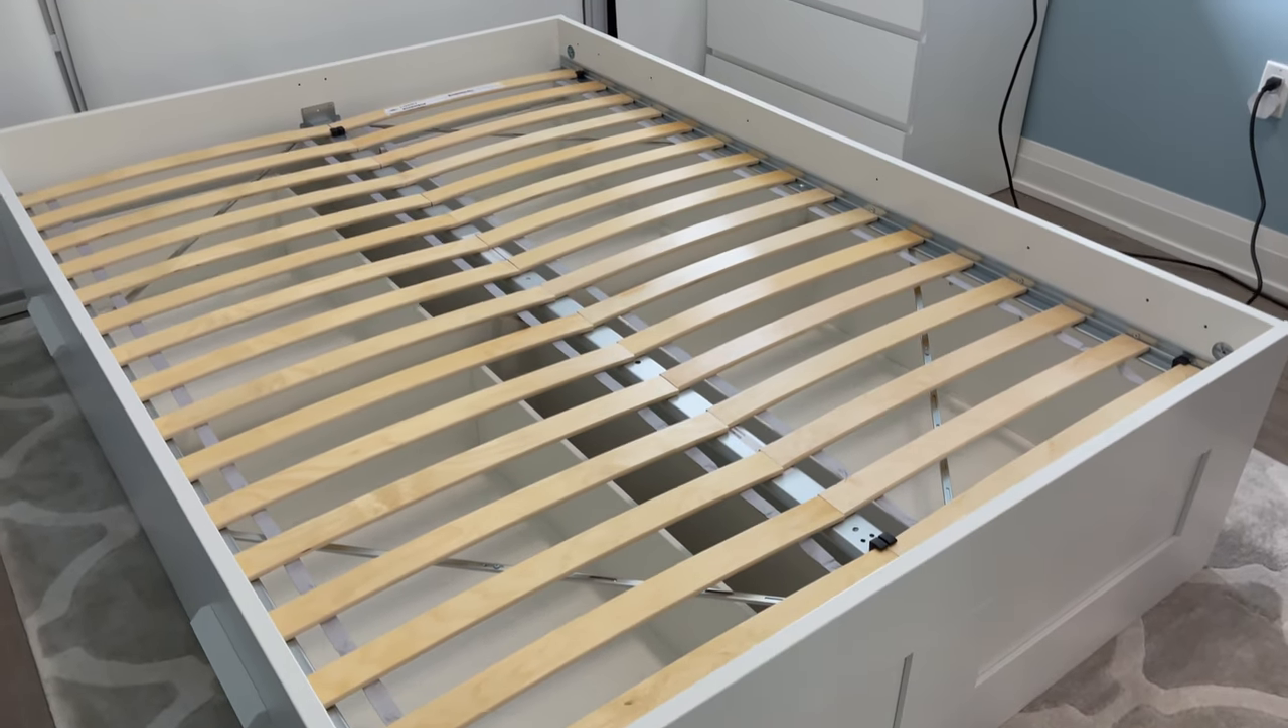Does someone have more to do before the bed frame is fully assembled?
No.